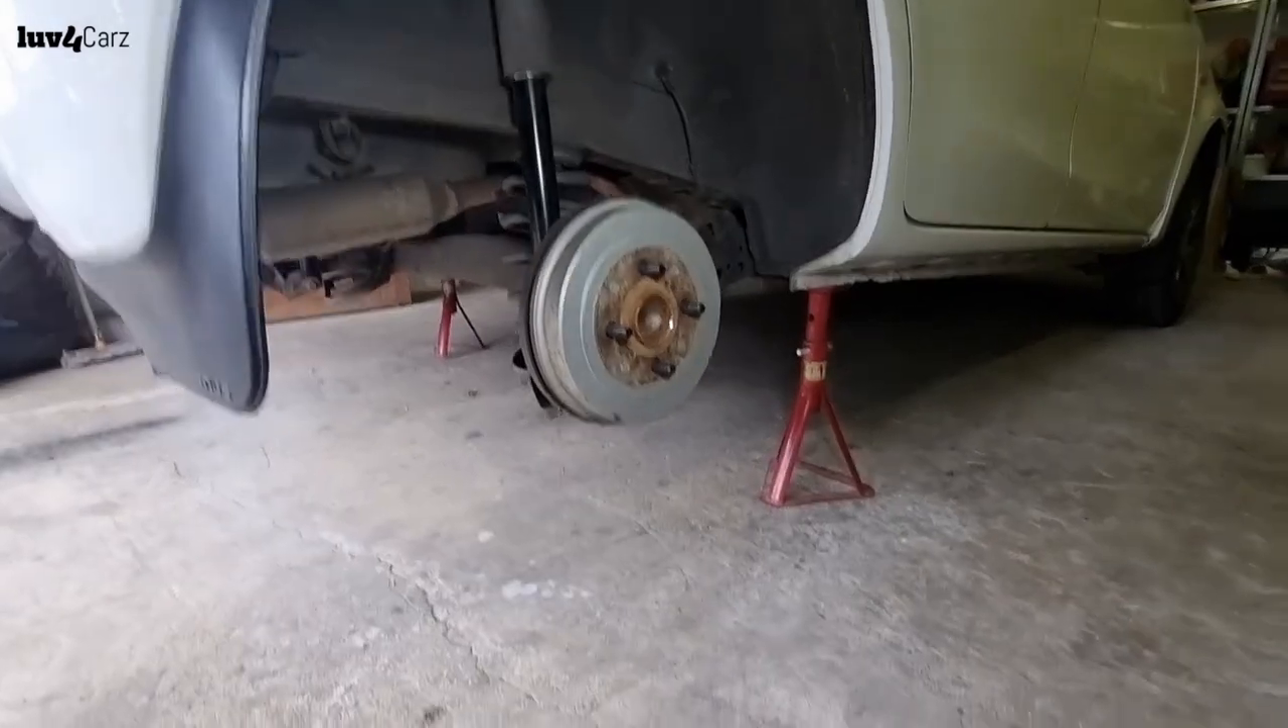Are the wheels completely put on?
No.